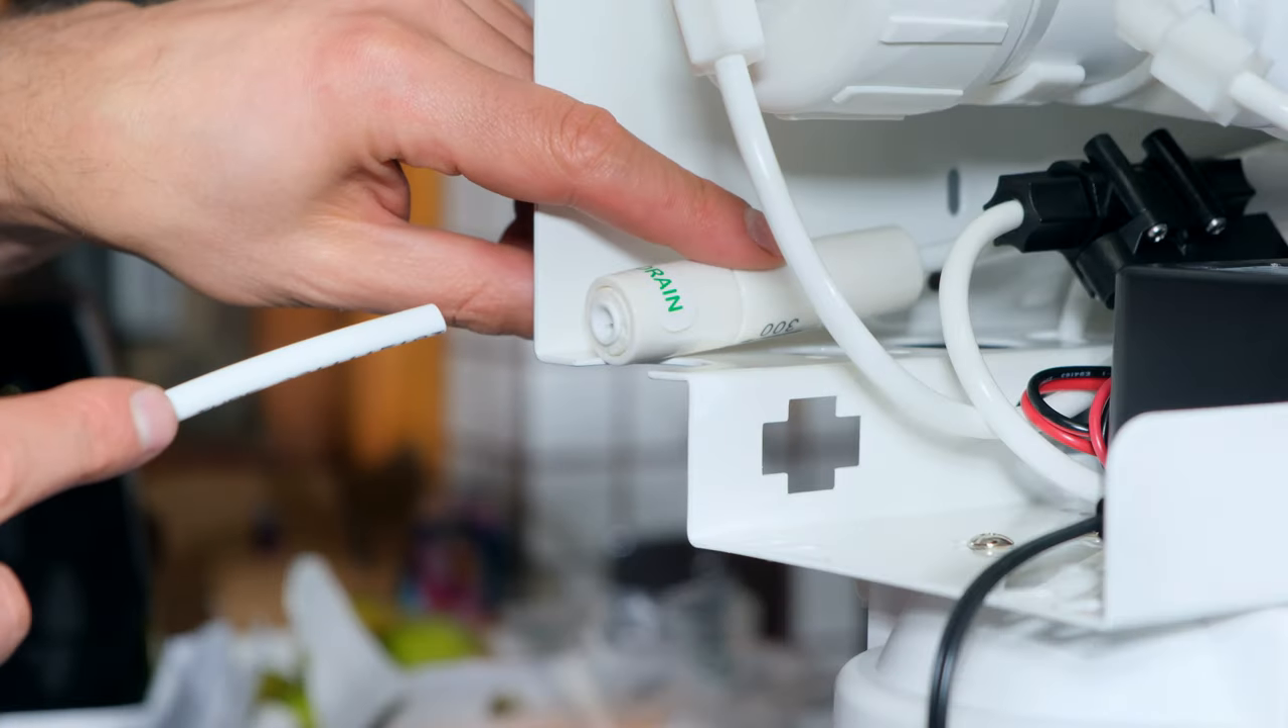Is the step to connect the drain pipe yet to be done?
Yes.